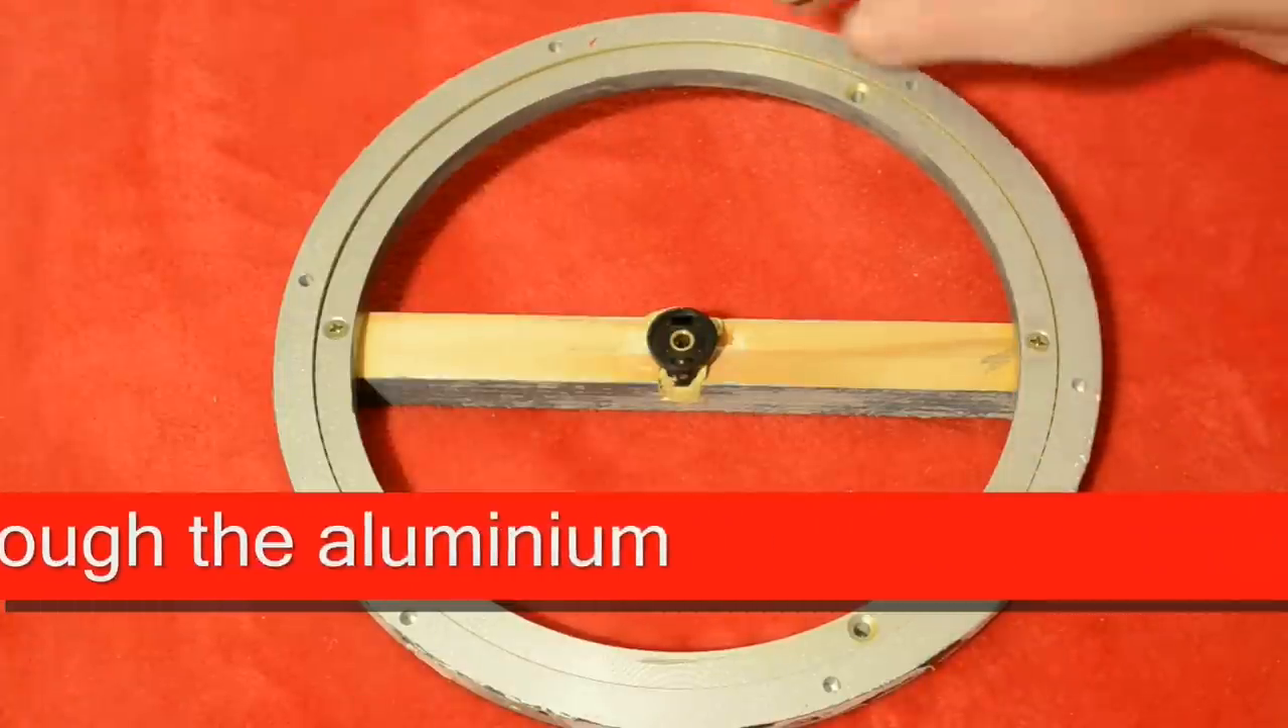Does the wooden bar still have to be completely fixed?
No.